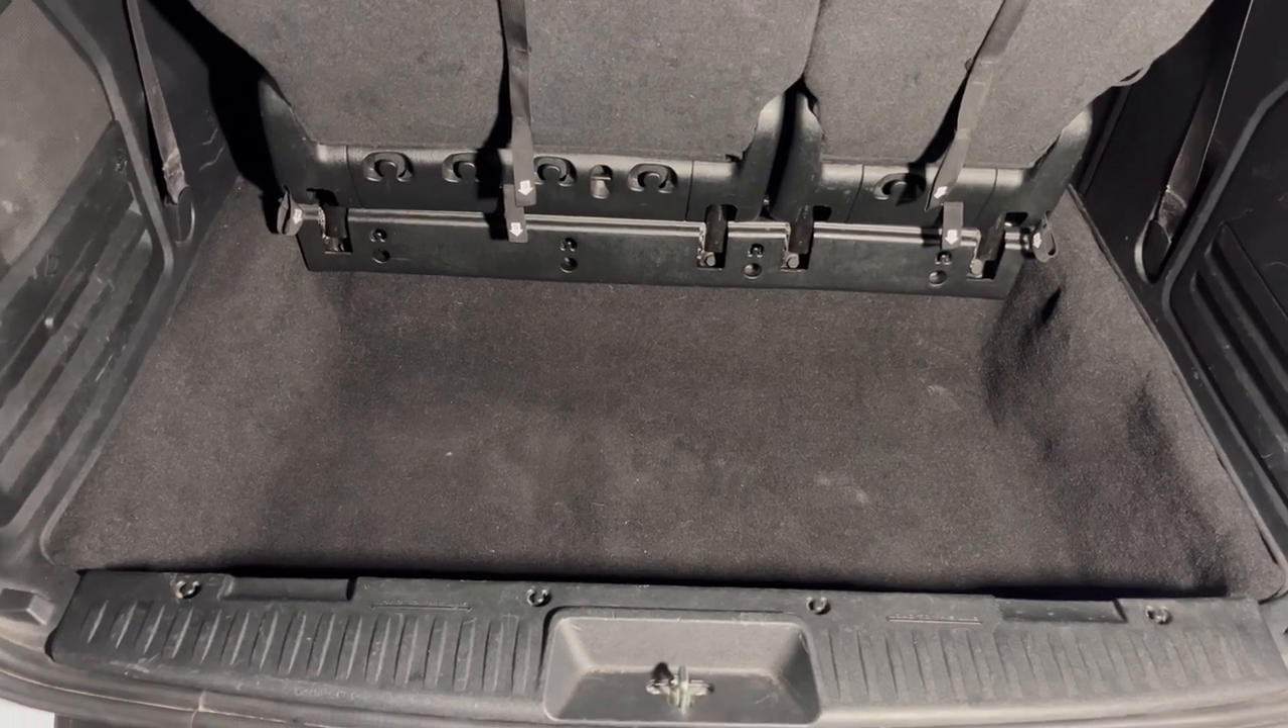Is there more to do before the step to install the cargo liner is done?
Yes.